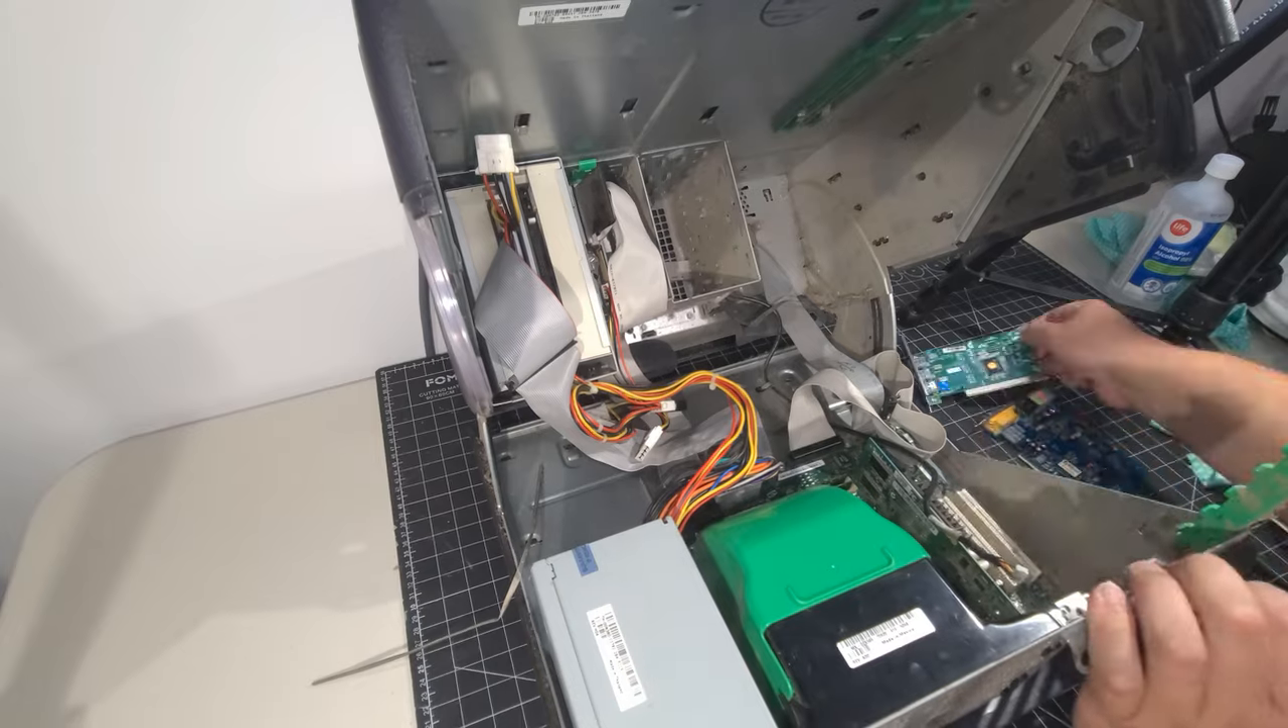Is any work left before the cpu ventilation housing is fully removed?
Yes.